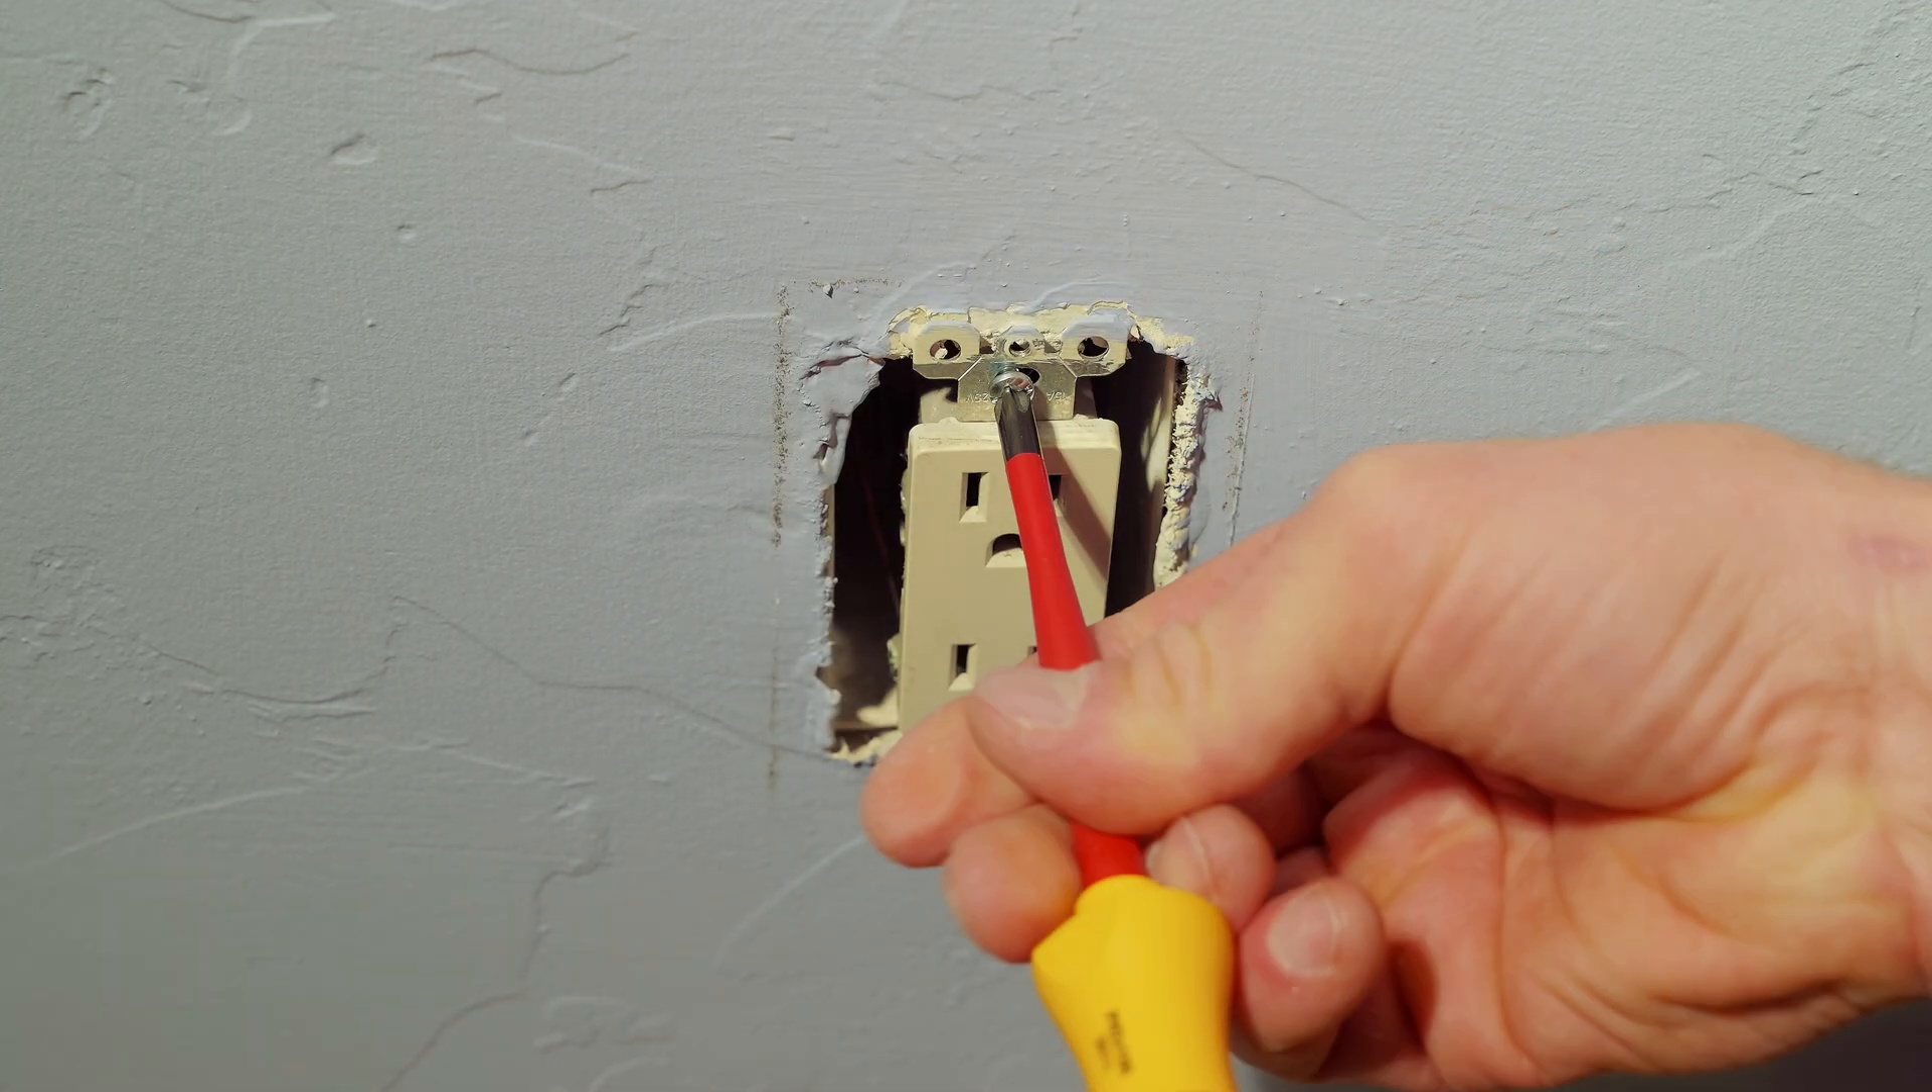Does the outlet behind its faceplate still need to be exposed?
No.